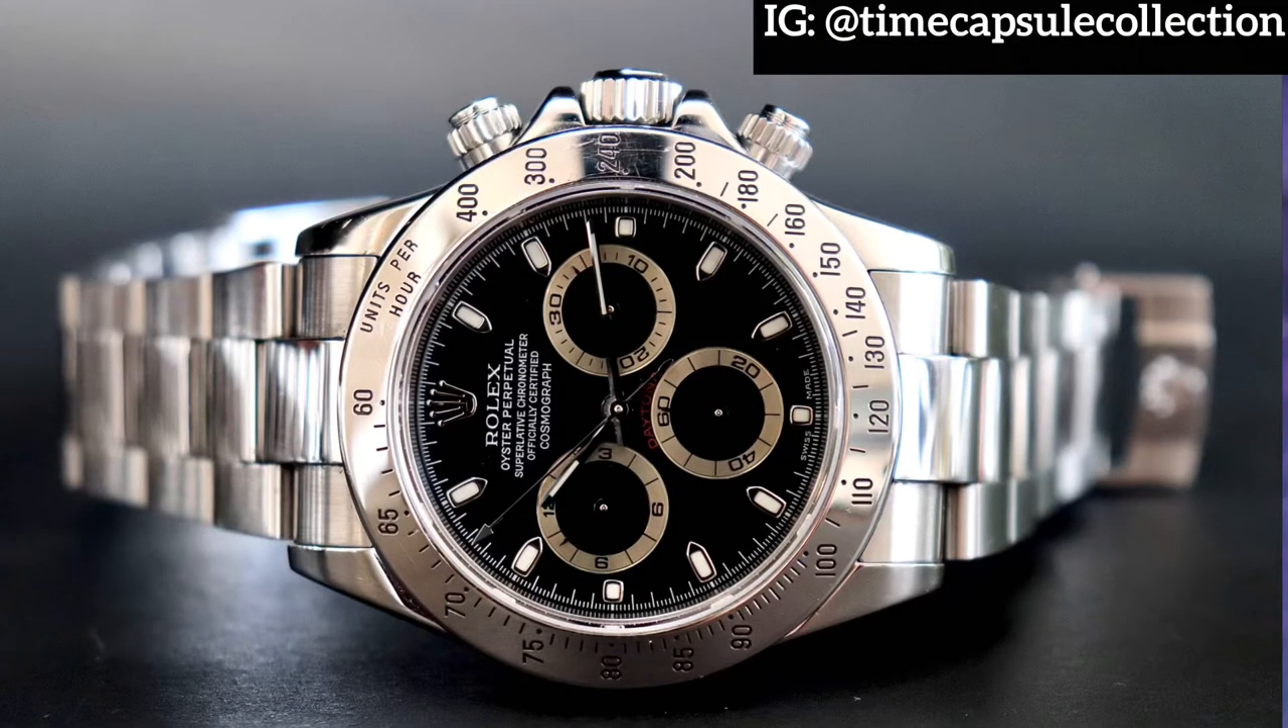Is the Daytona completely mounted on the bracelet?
Yes.